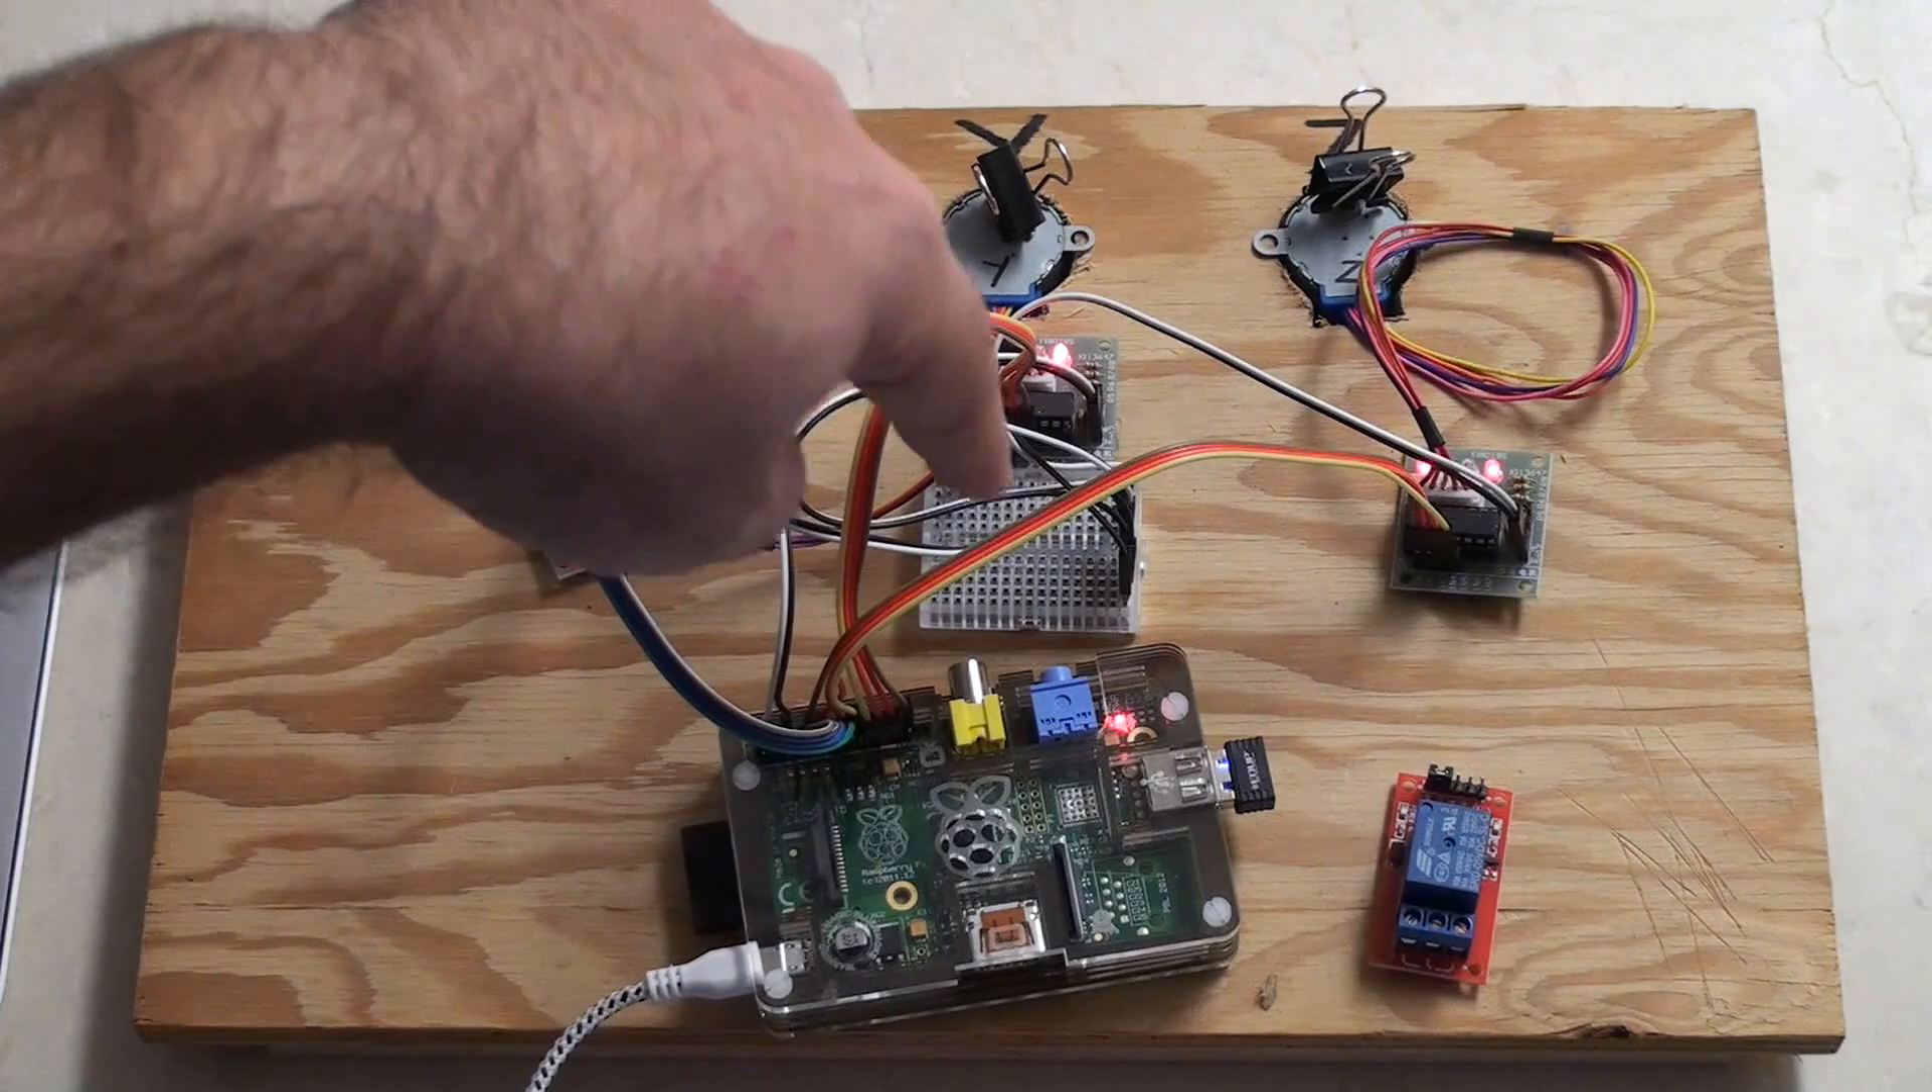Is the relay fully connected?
No.